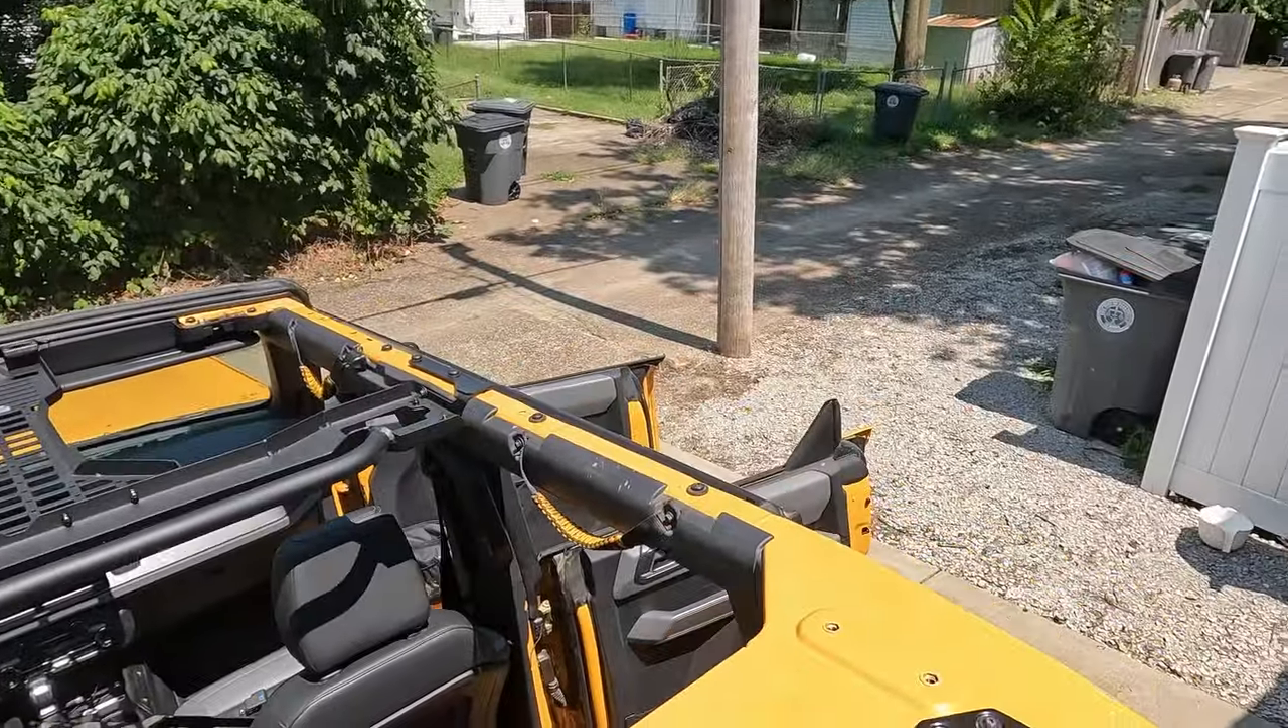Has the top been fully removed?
Yes.